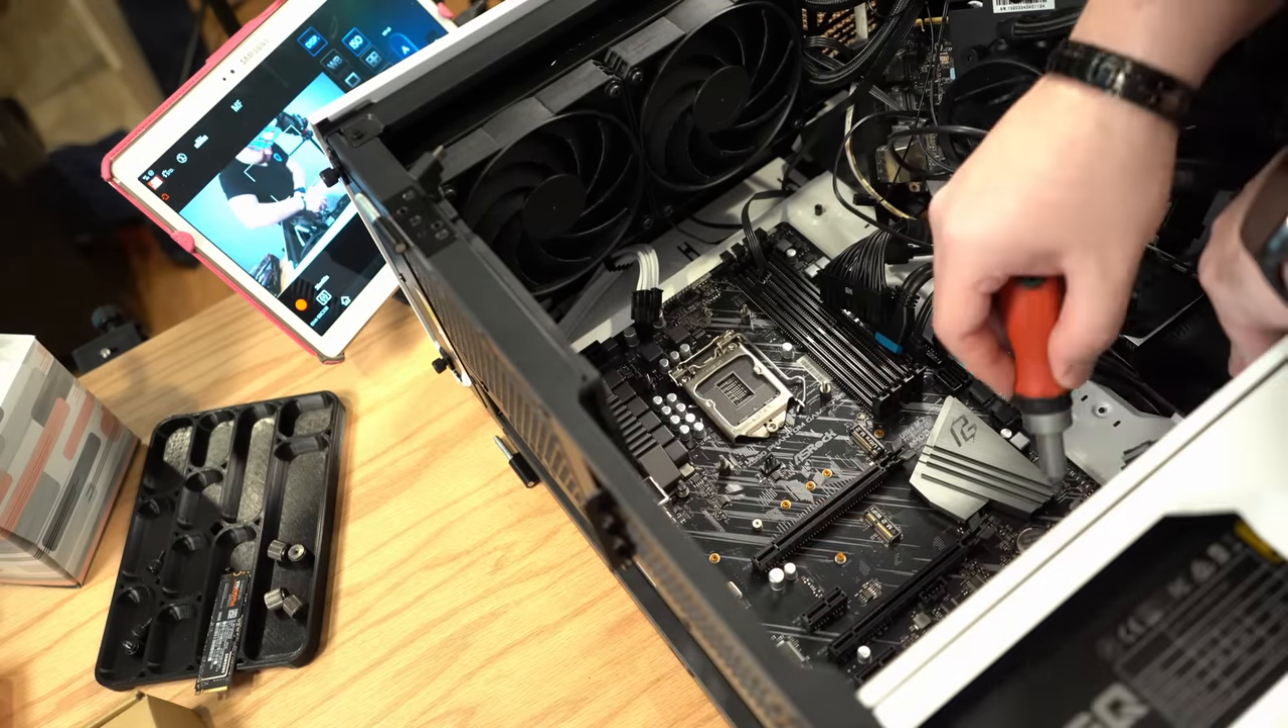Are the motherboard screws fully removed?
No.